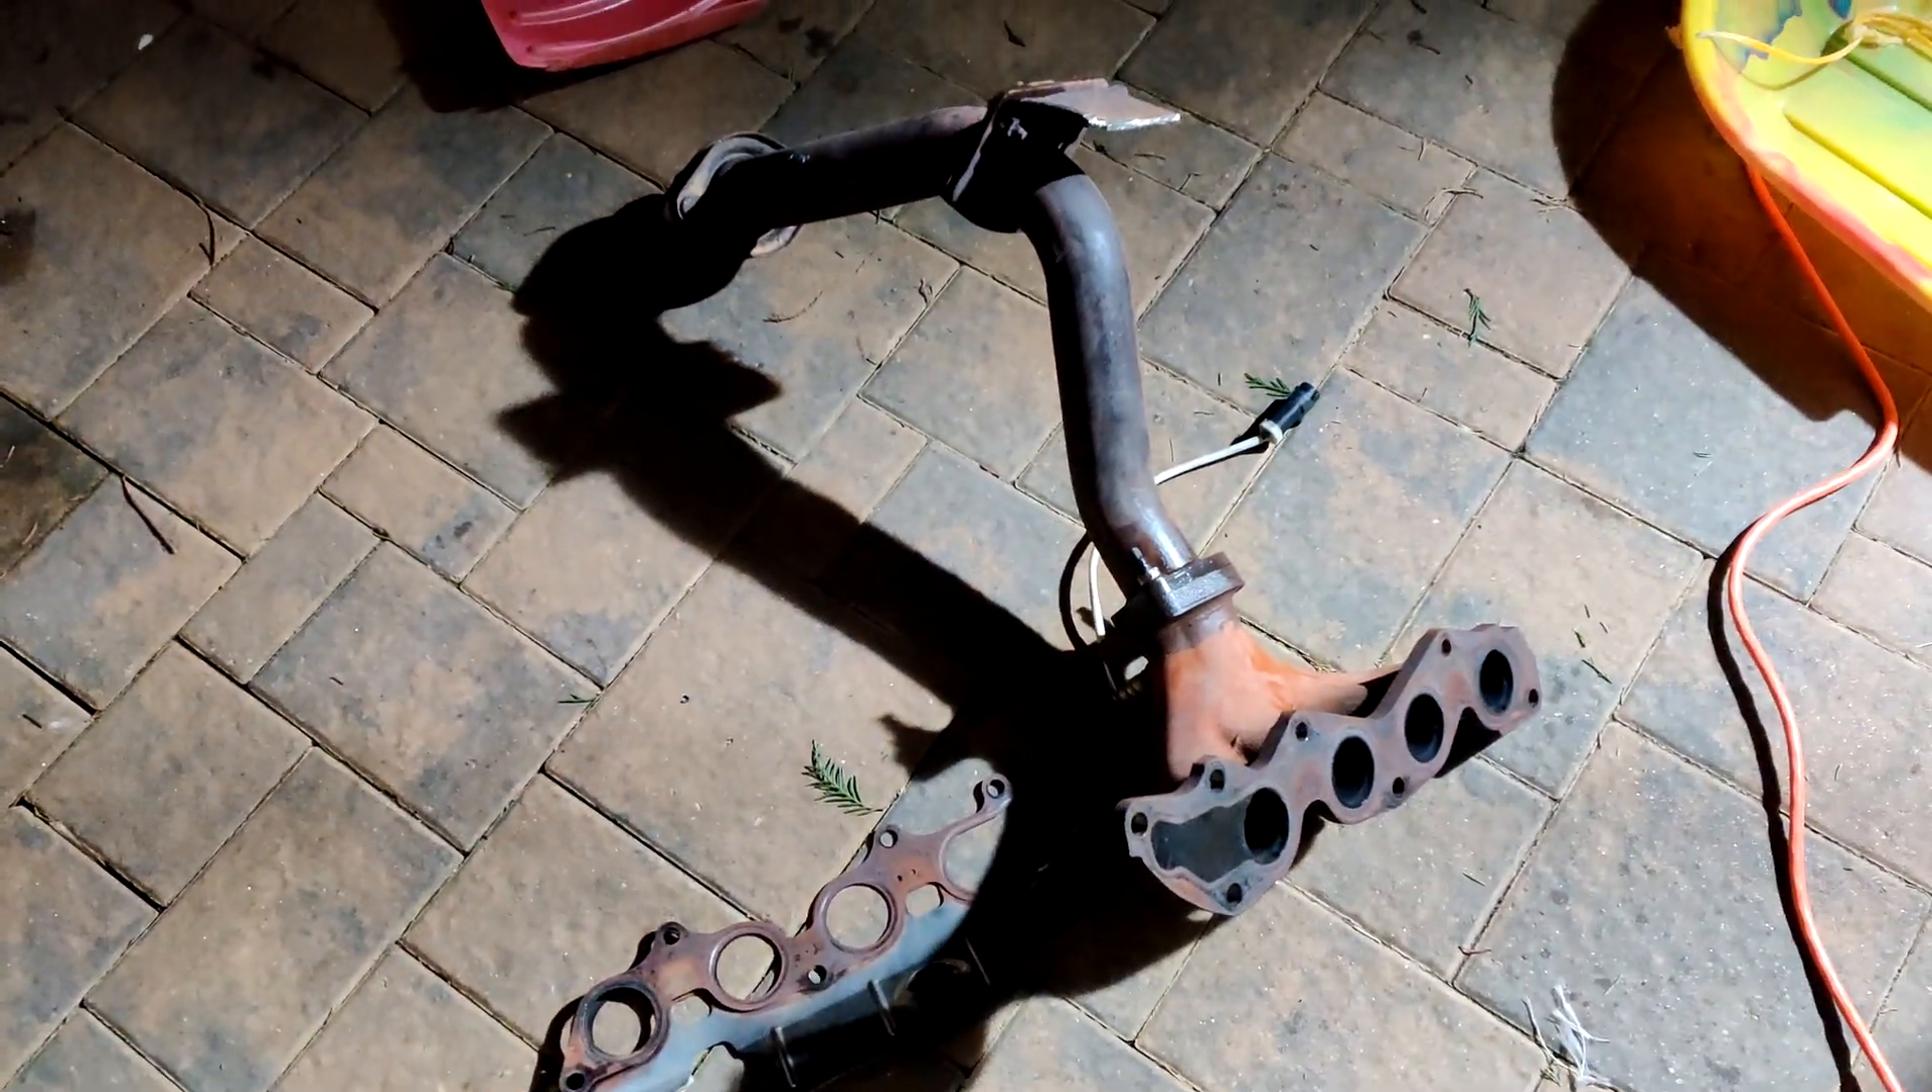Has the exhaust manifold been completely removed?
Yes.